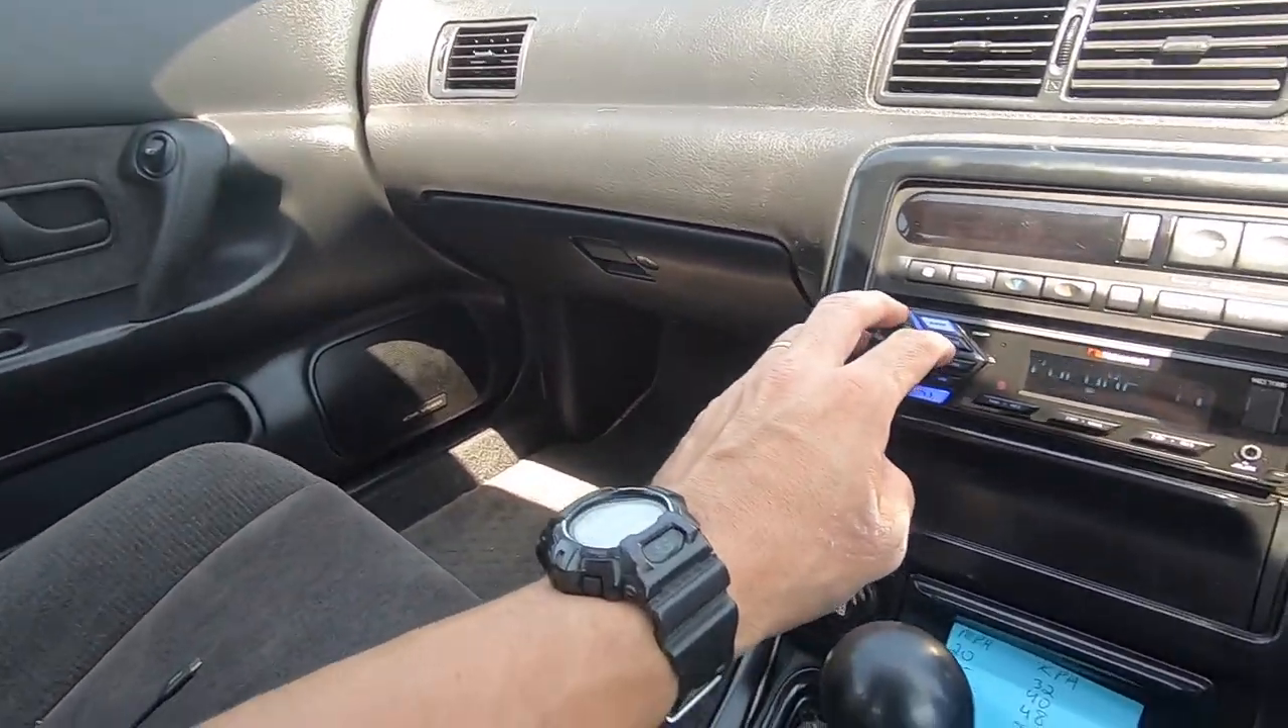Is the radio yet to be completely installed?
No.